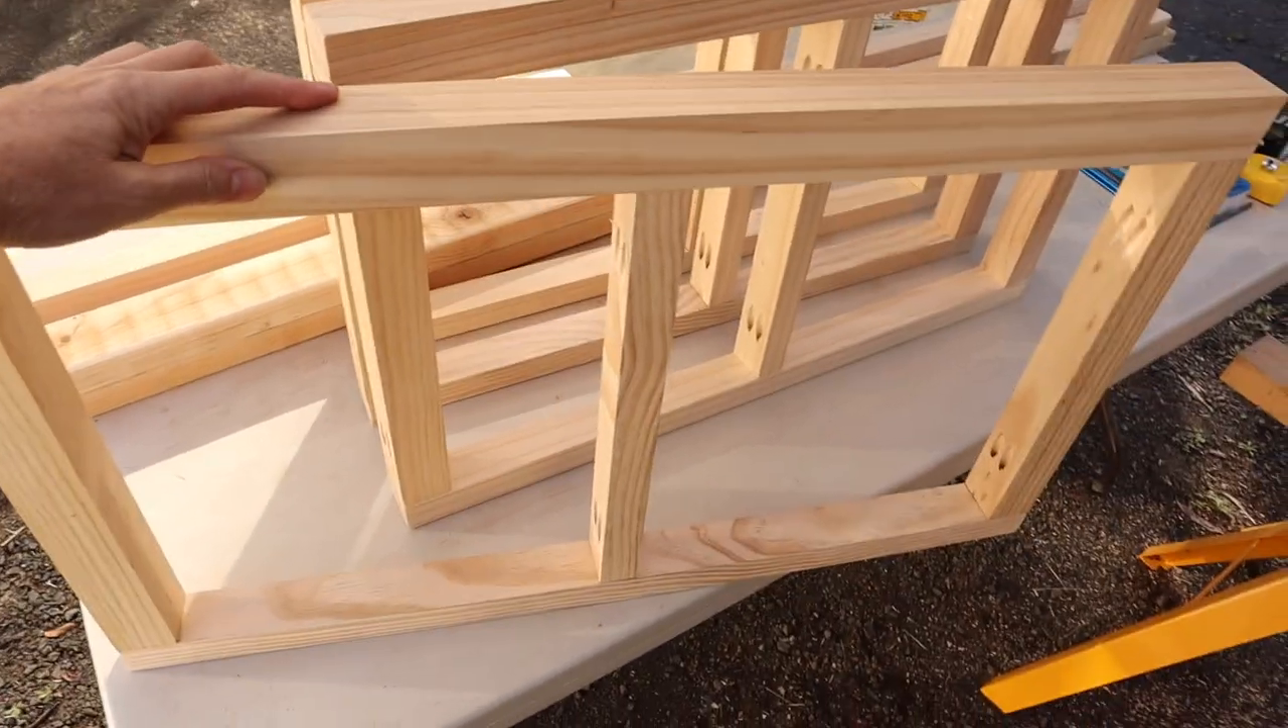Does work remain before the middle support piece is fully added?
No.